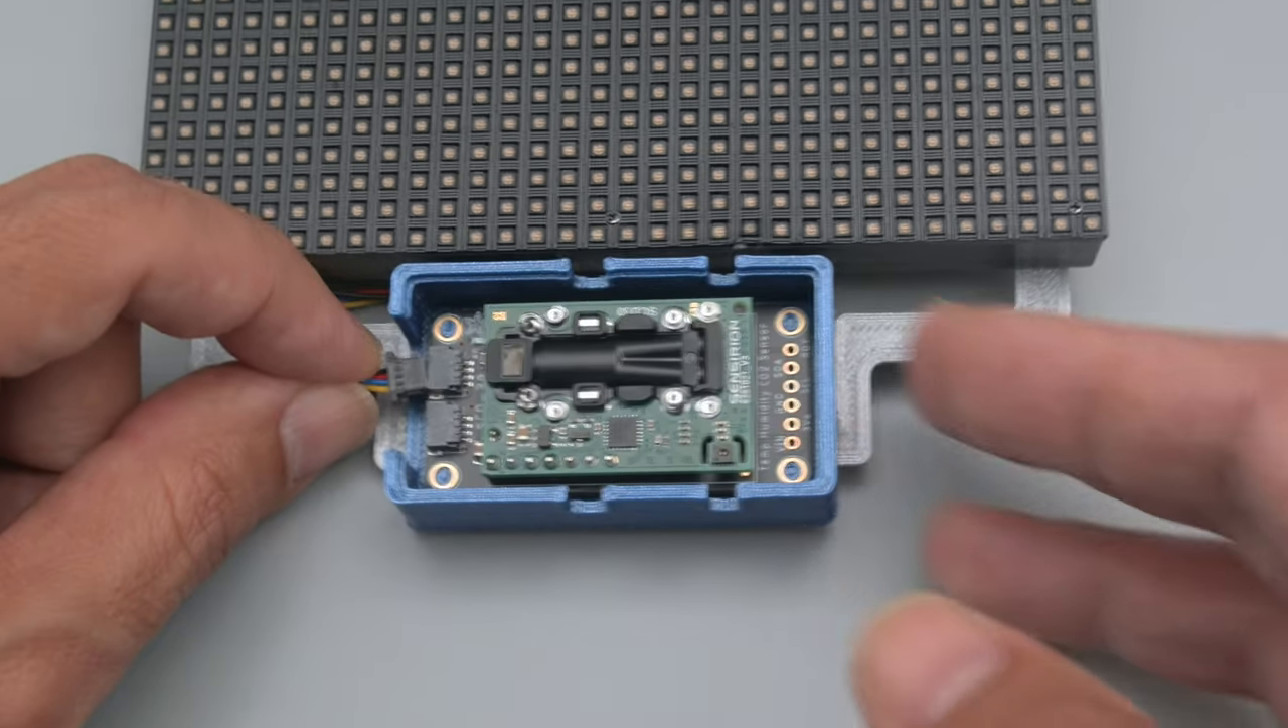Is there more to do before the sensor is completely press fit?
No.